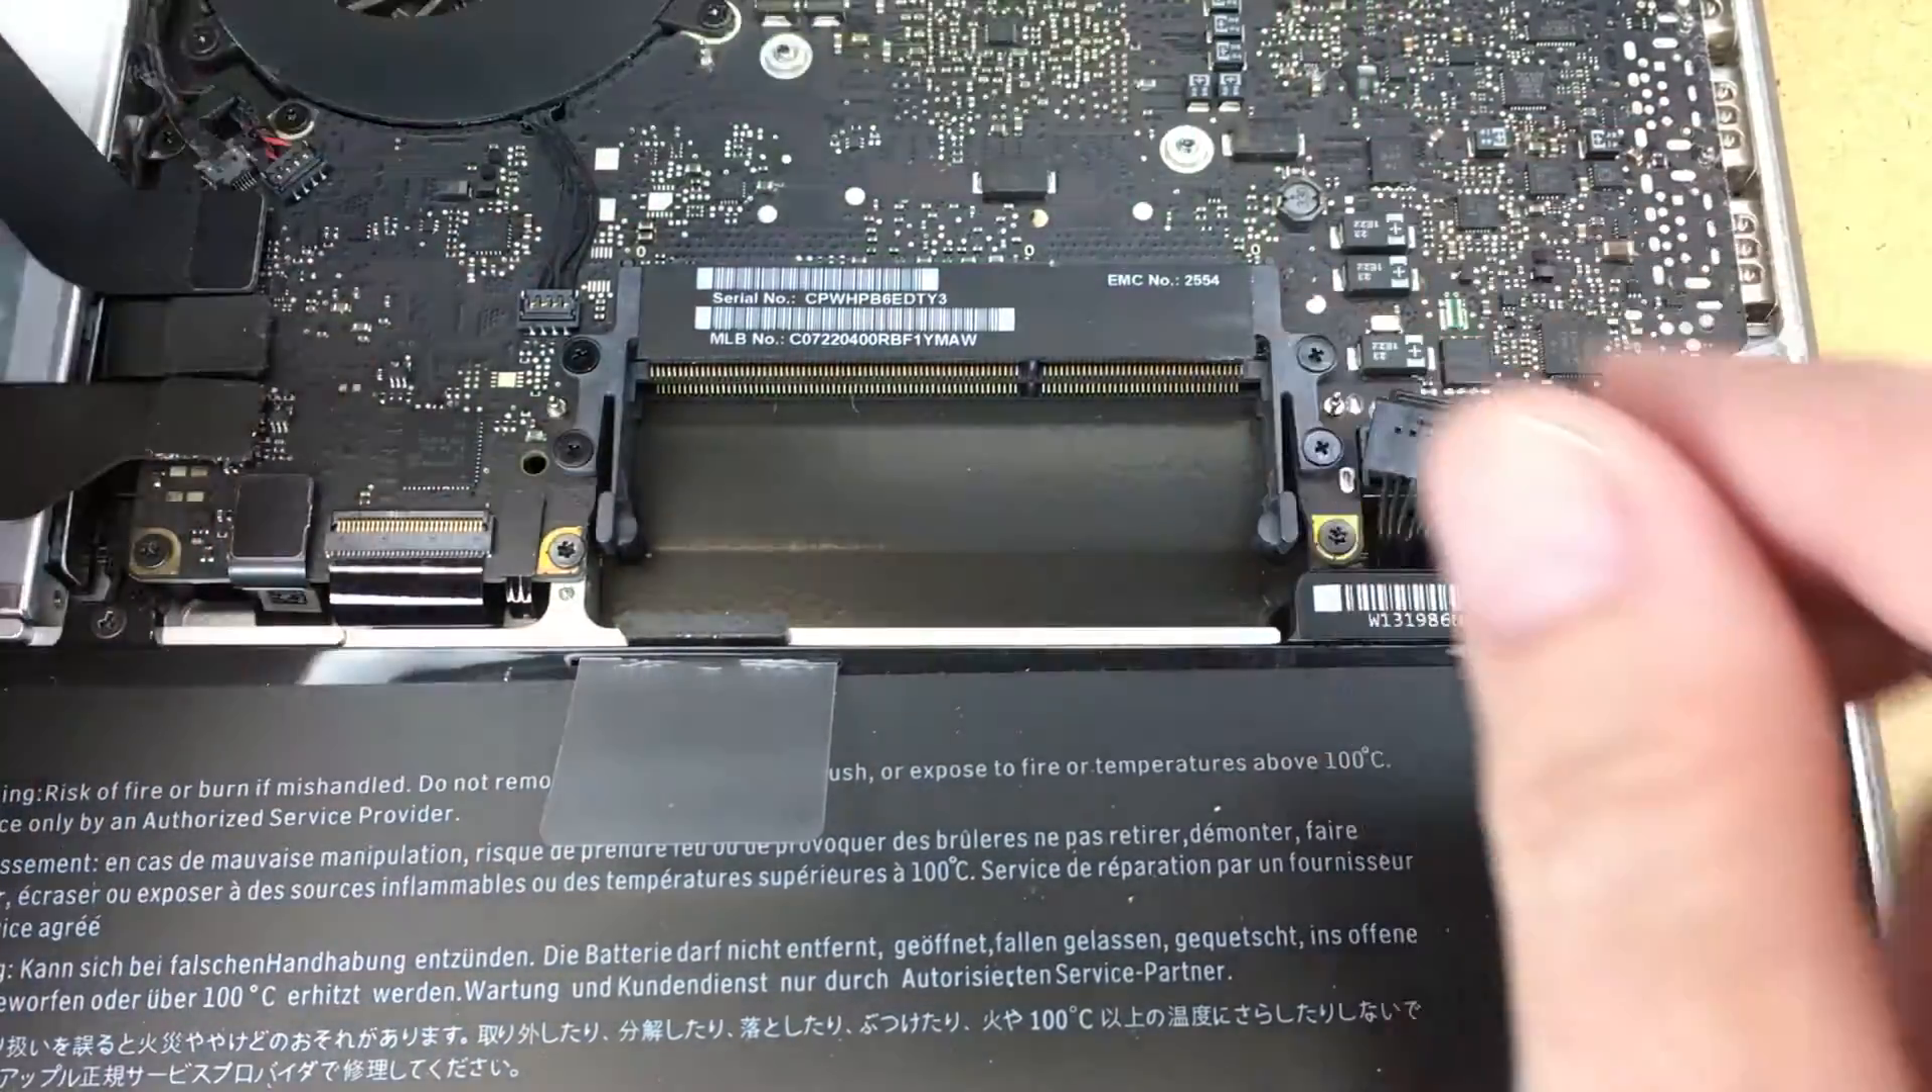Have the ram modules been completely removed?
Yes.